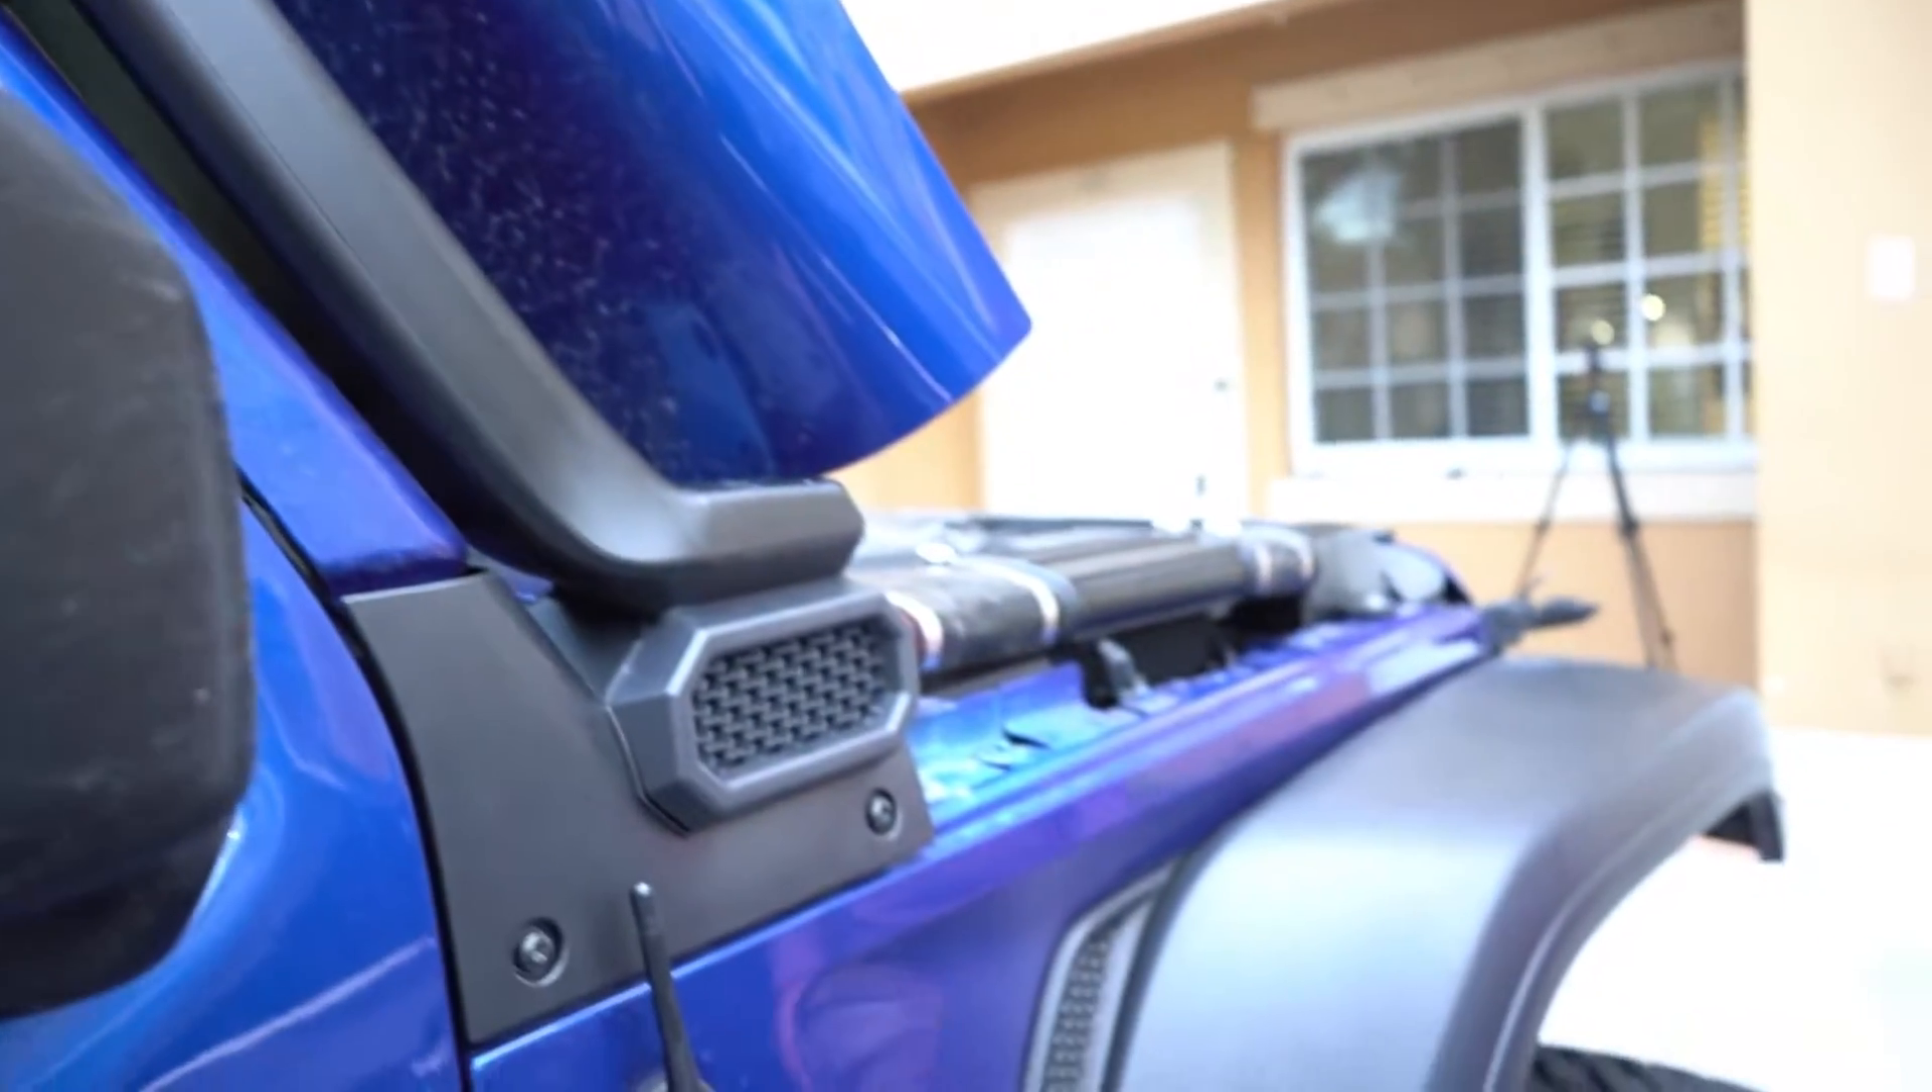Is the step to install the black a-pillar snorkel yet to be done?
No.